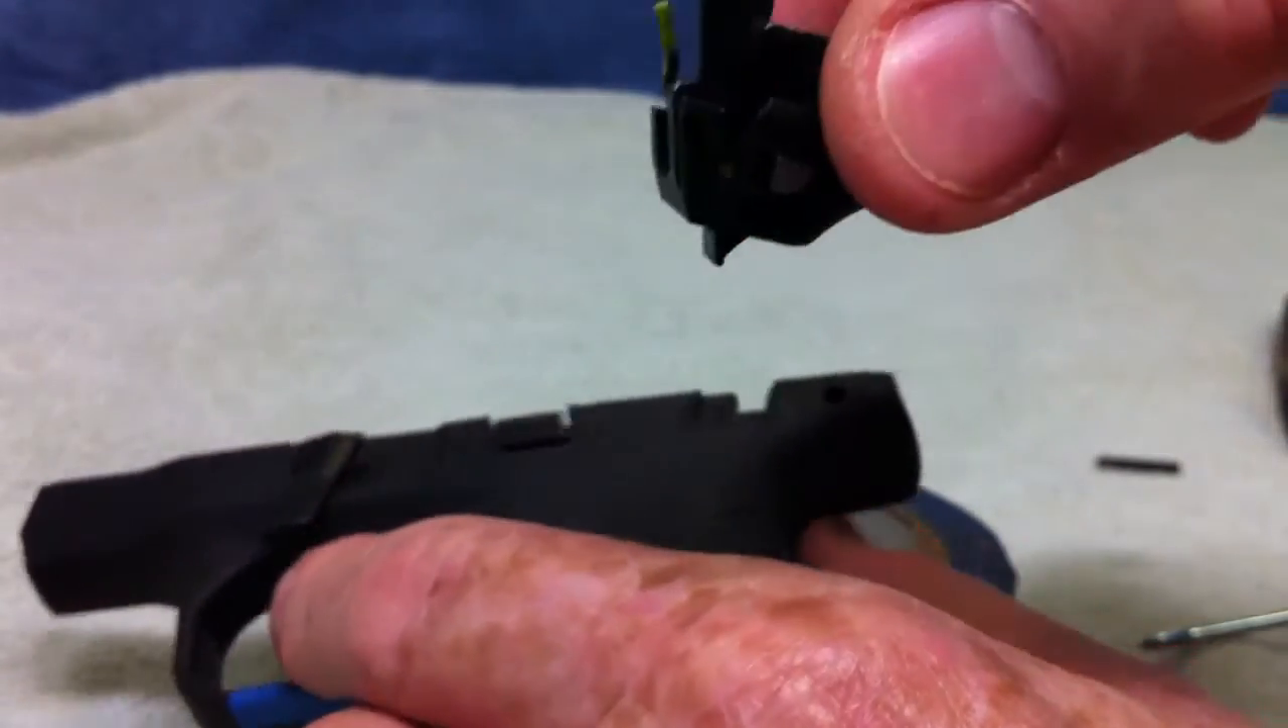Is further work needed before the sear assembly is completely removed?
No.